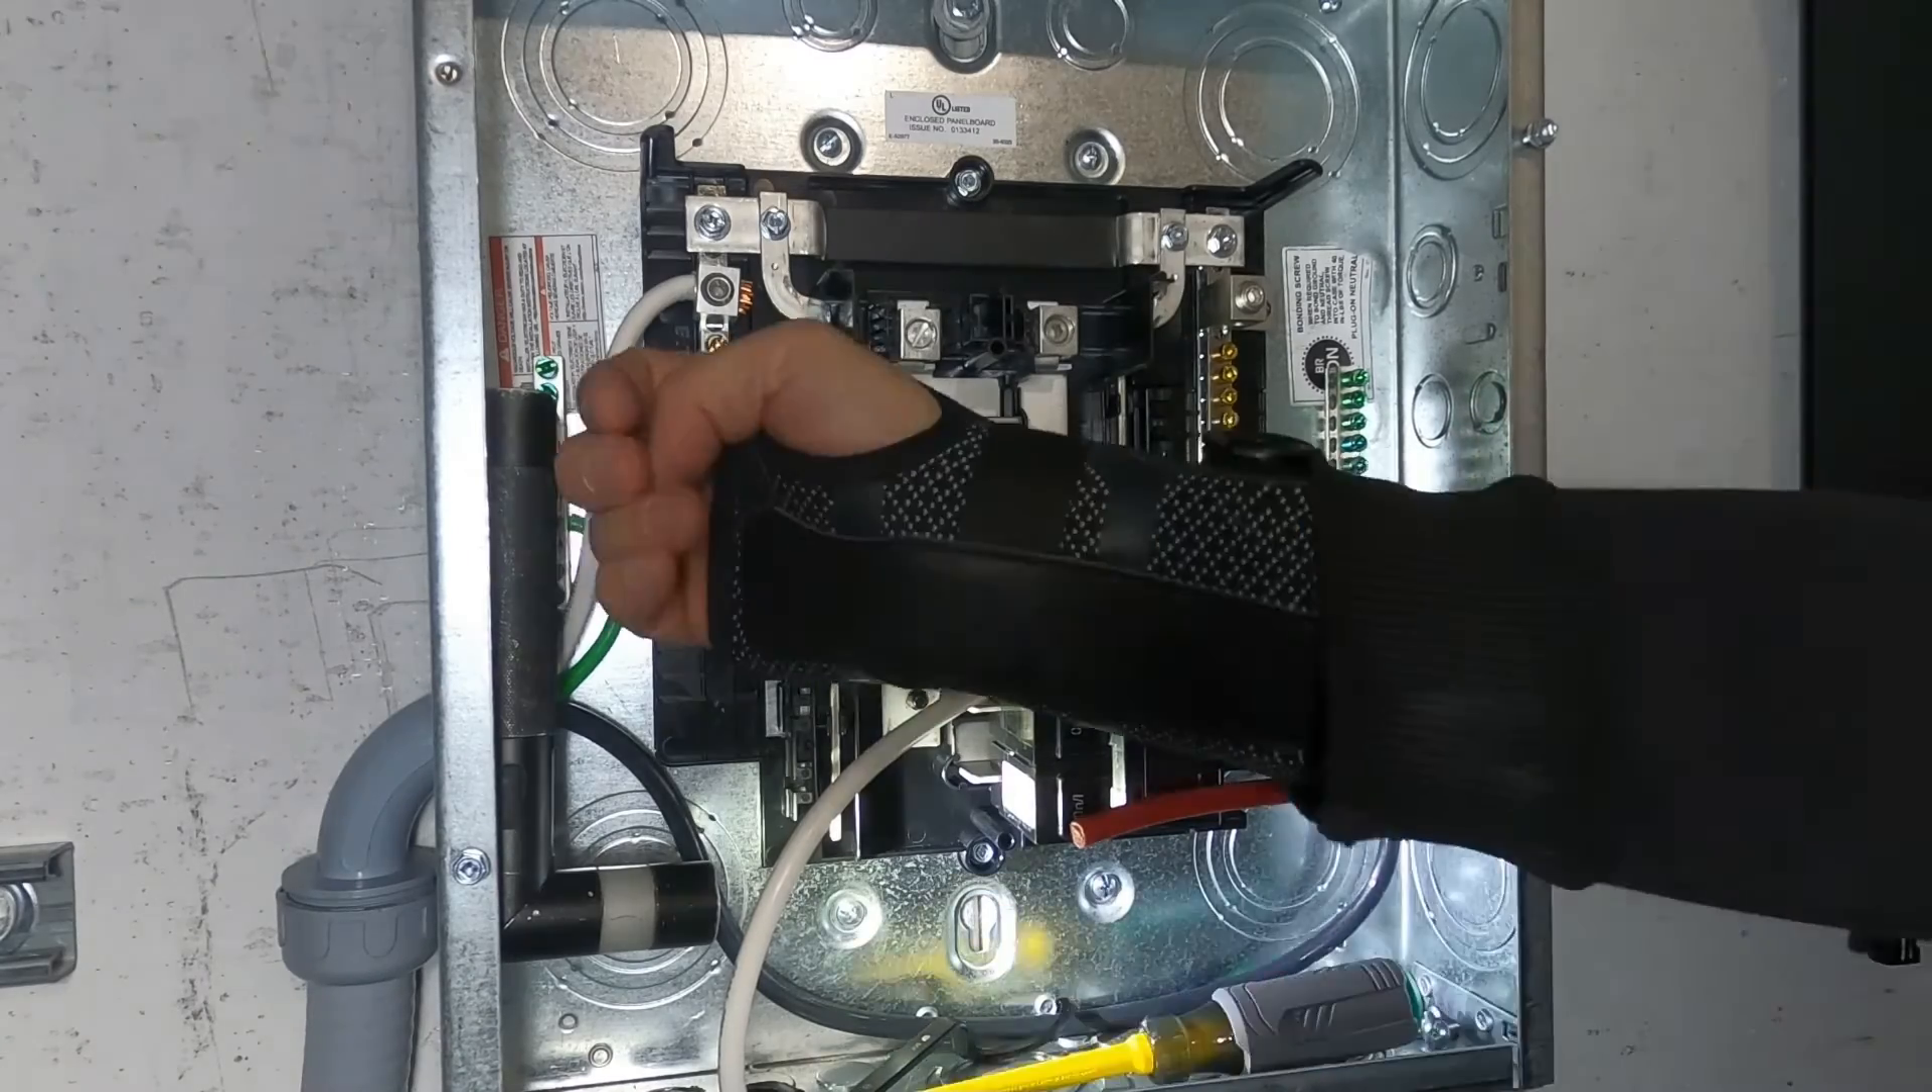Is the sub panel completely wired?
No.